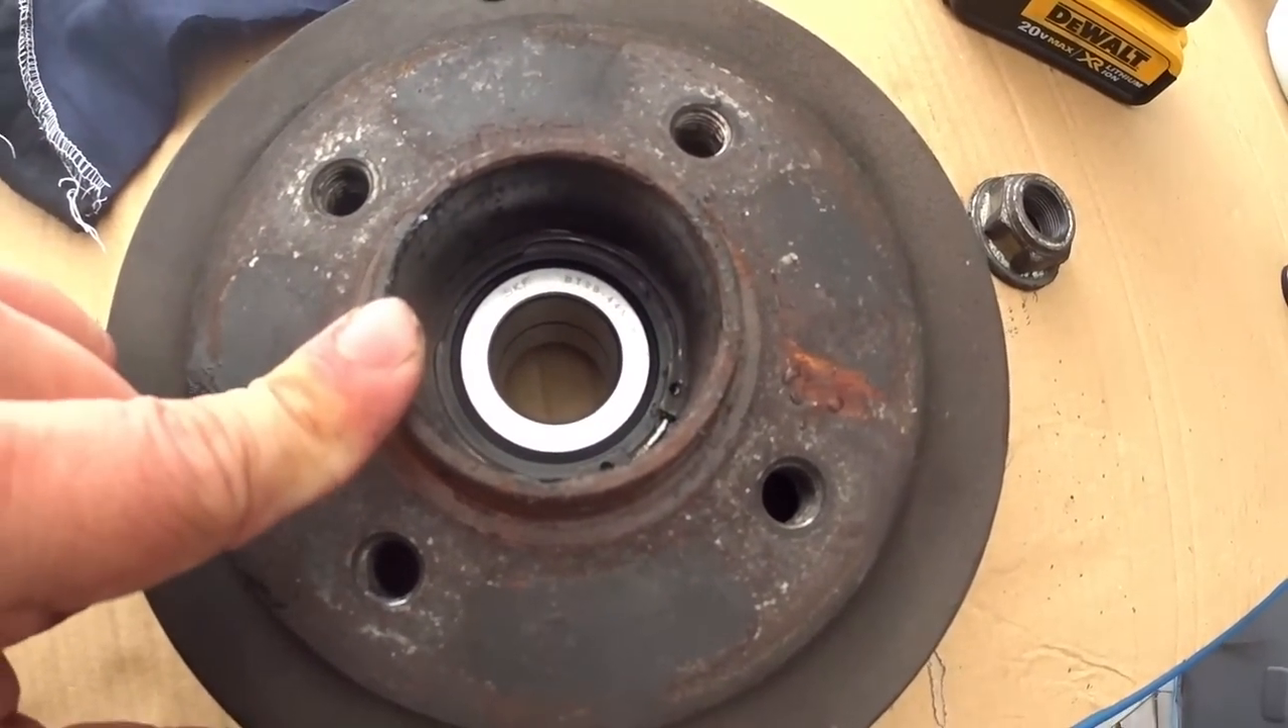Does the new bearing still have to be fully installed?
No.